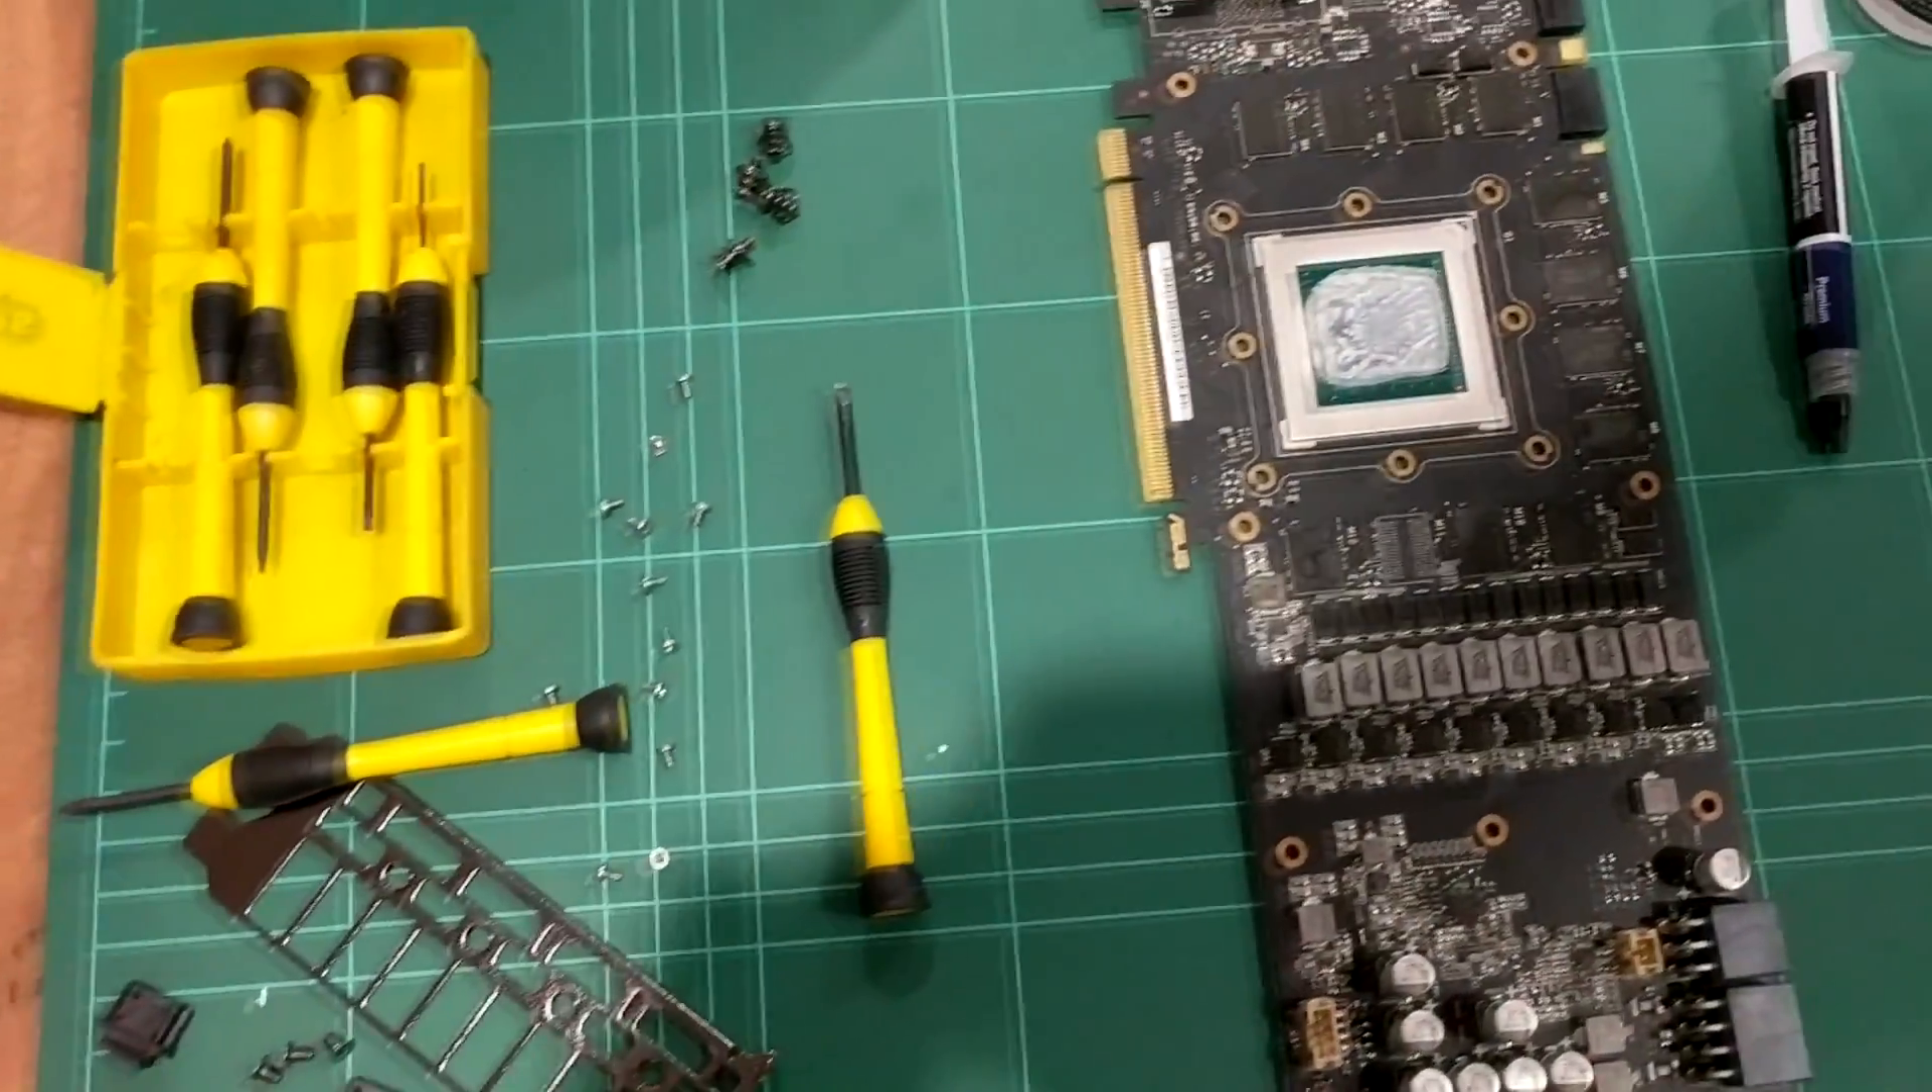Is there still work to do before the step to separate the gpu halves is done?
No.